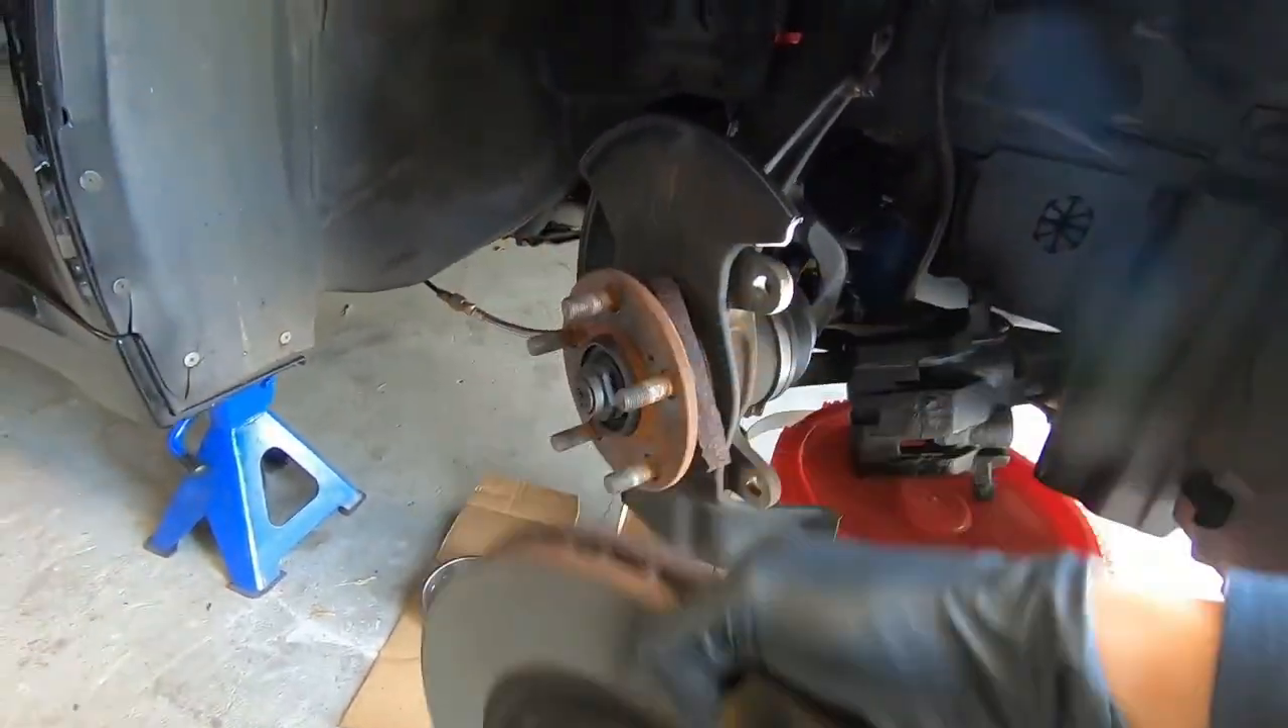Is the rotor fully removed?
Yes.